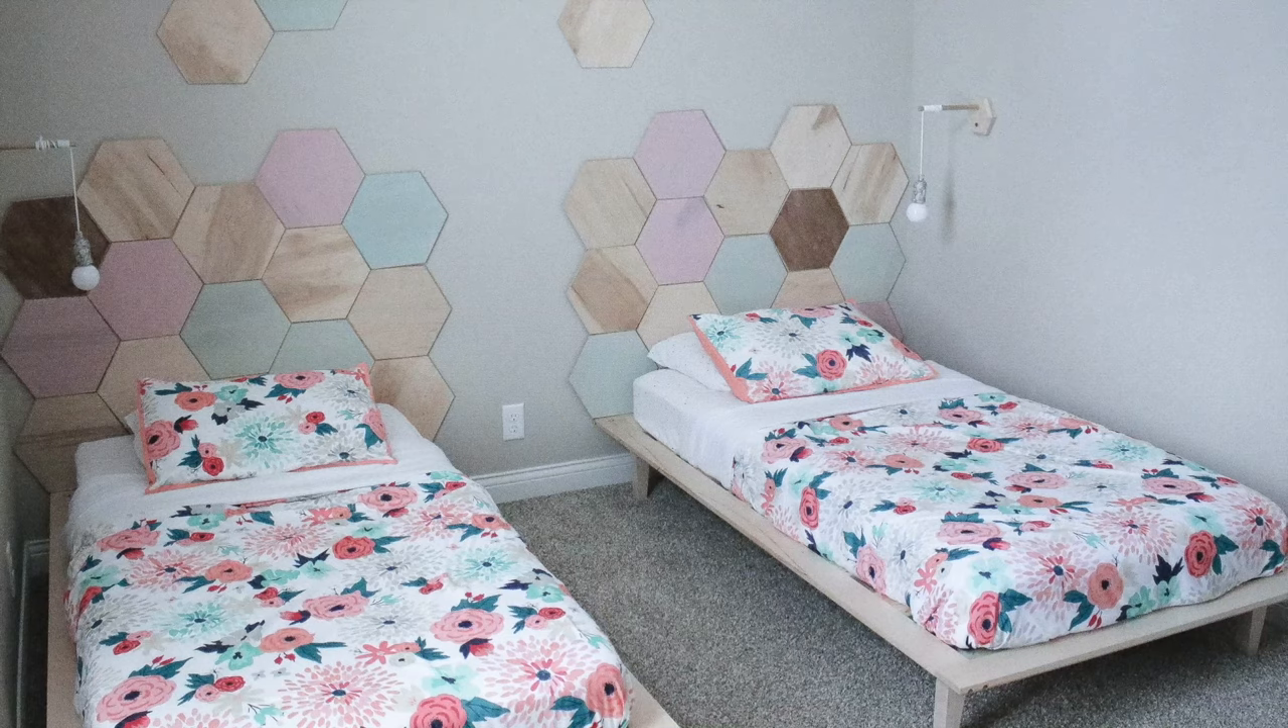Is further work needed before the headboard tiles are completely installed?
No.